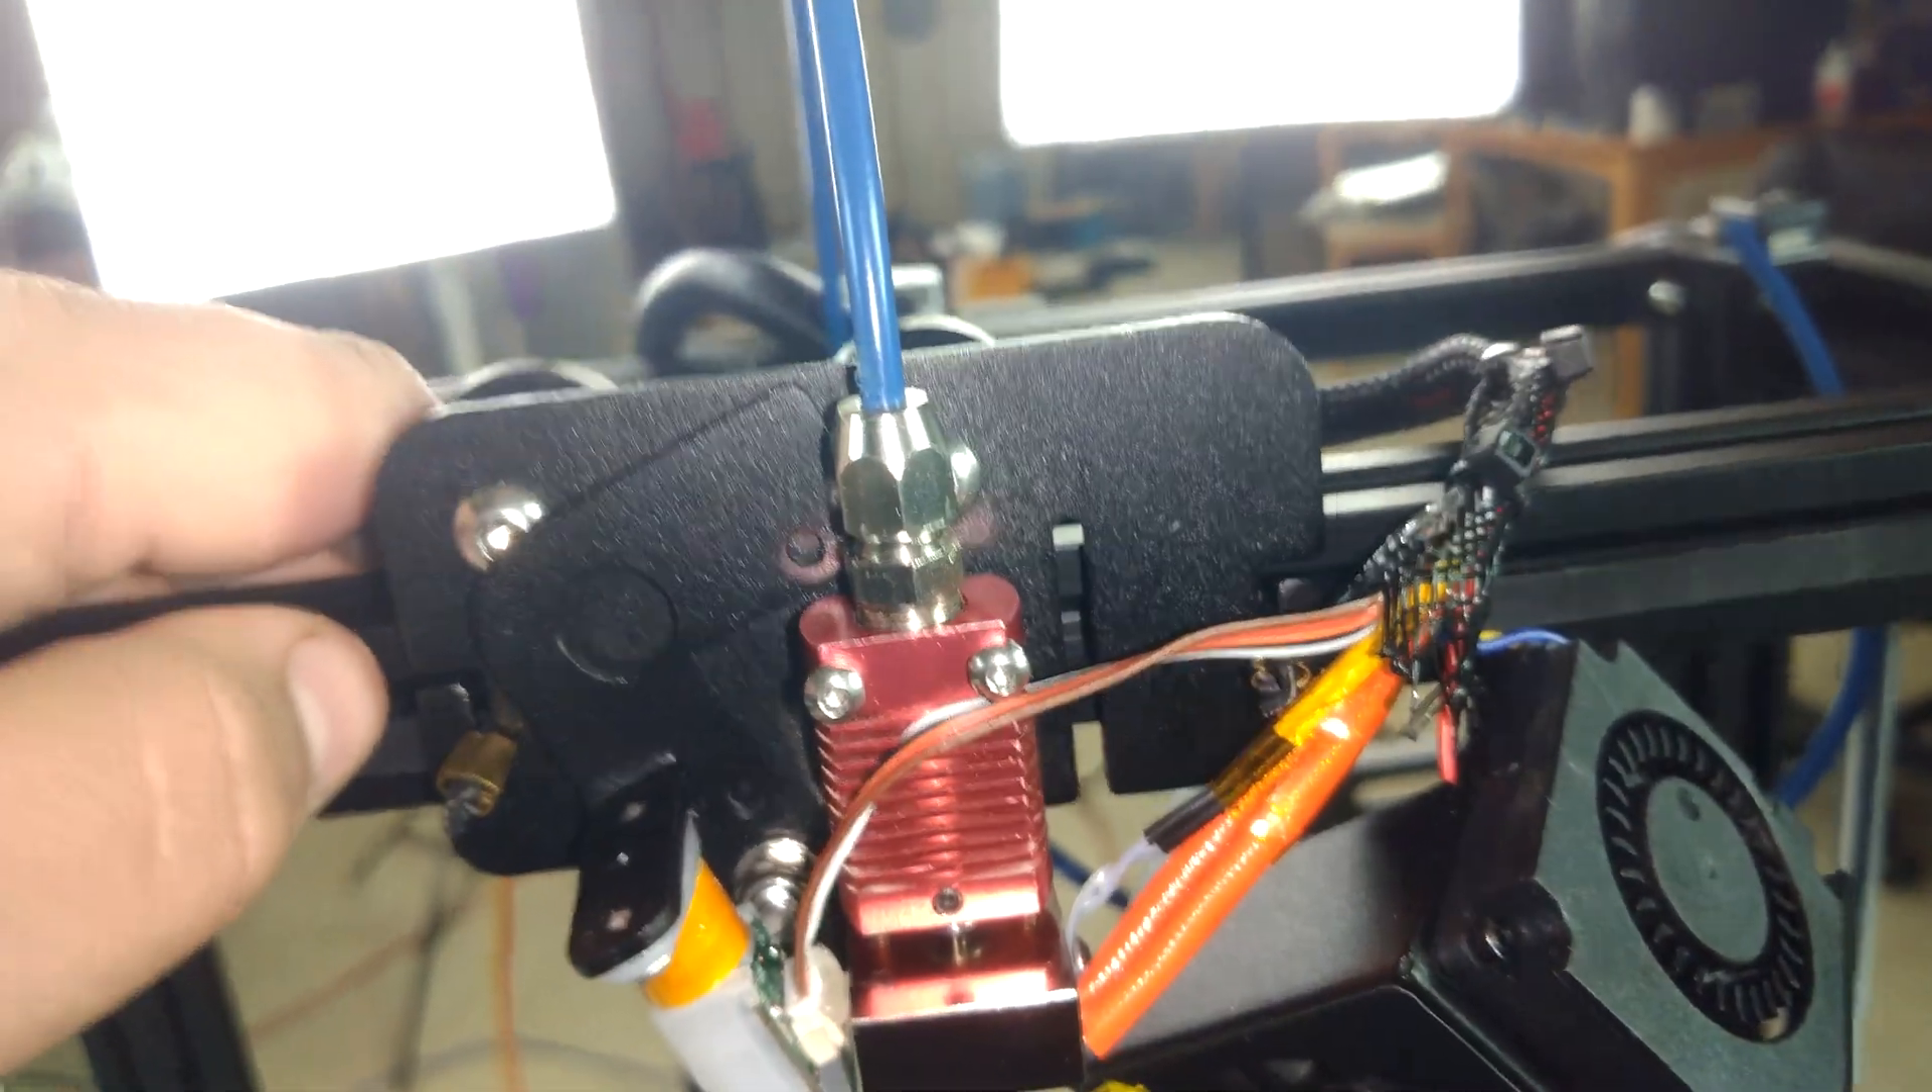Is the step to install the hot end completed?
Yes.